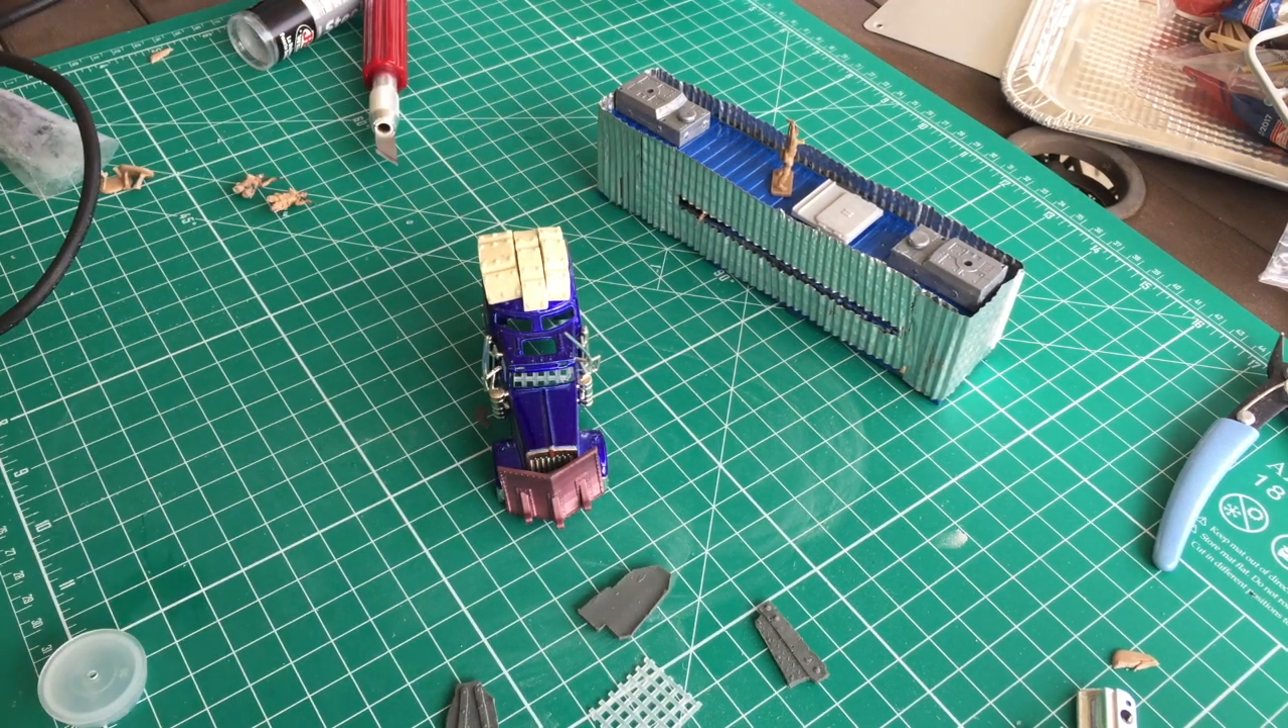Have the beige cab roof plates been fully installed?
Yes.